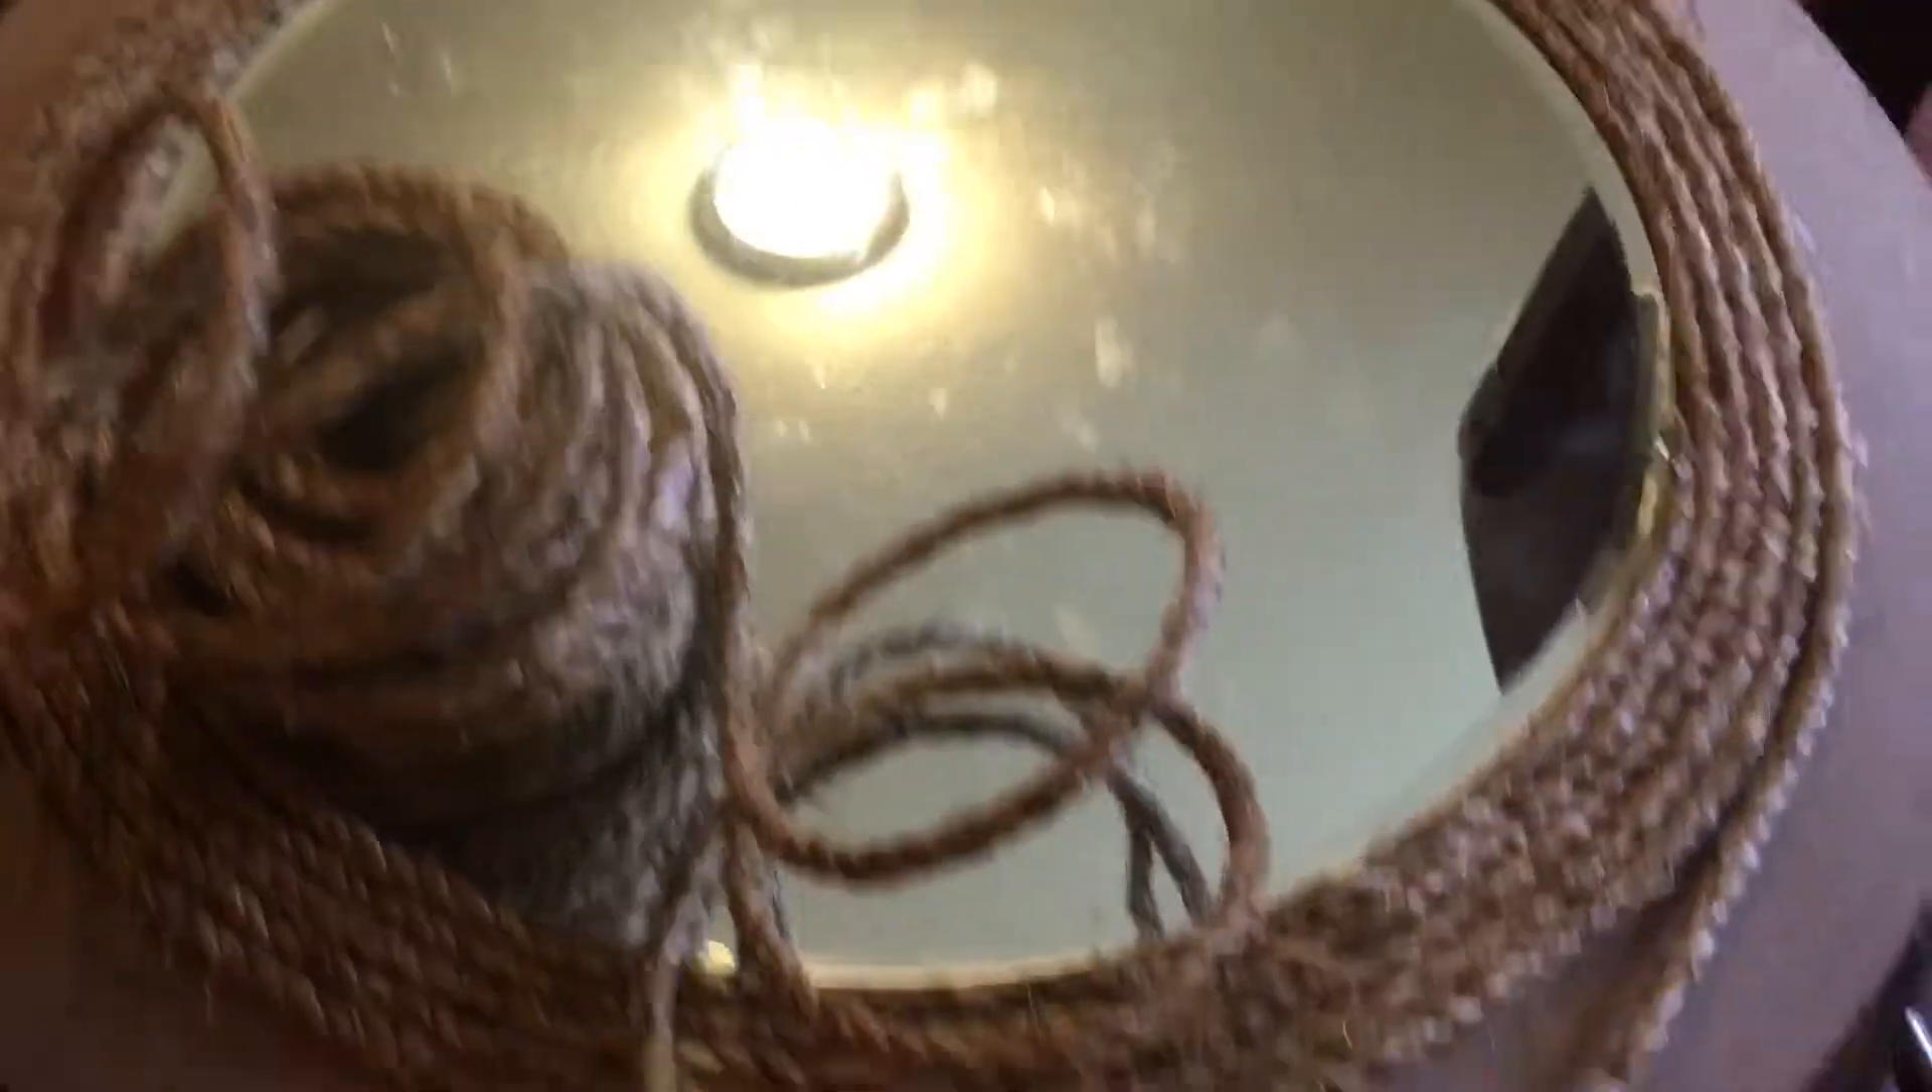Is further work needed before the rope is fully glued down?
Yes.